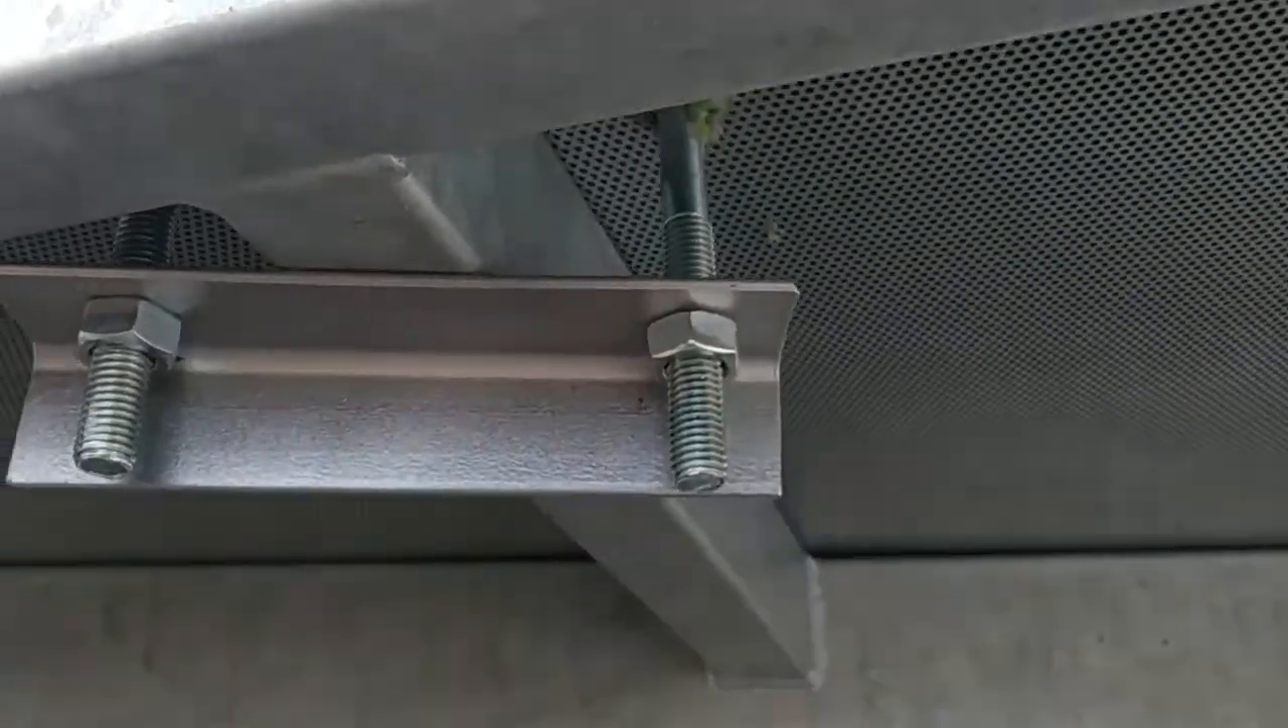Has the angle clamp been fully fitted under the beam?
Yes.